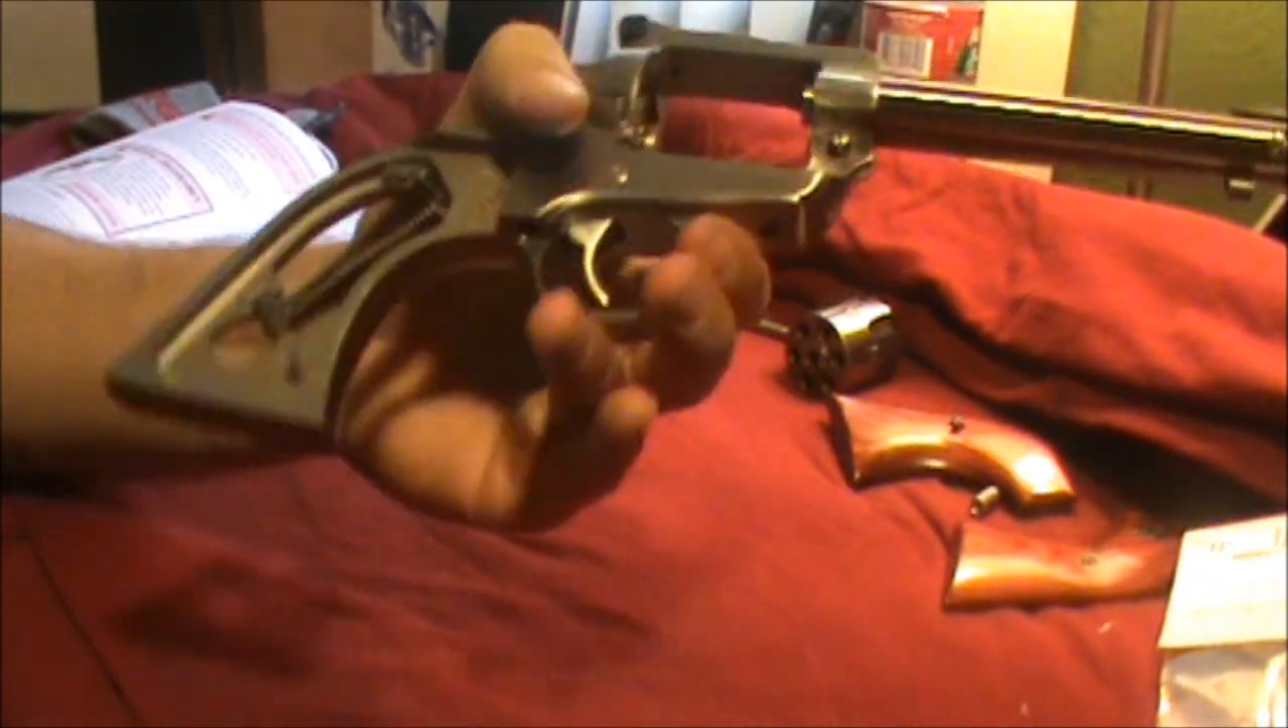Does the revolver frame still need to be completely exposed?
No.